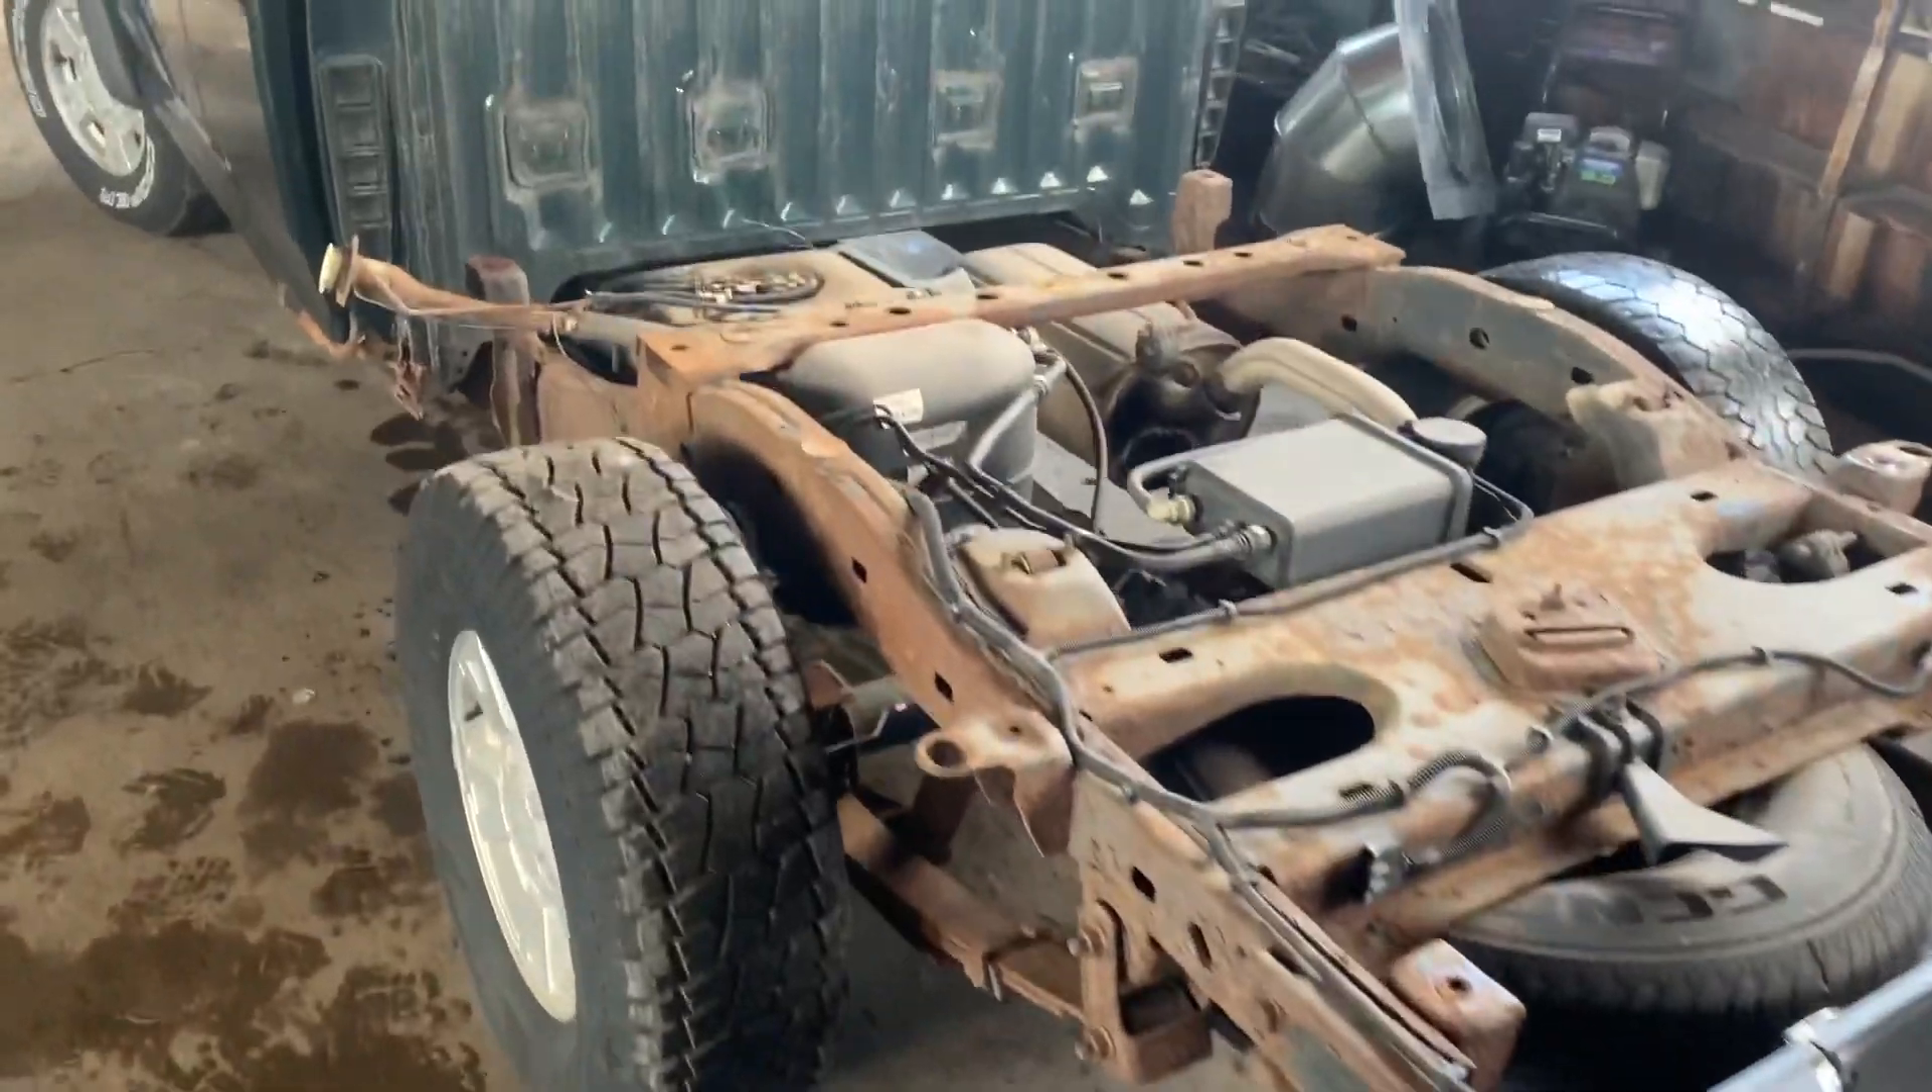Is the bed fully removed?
Yes.